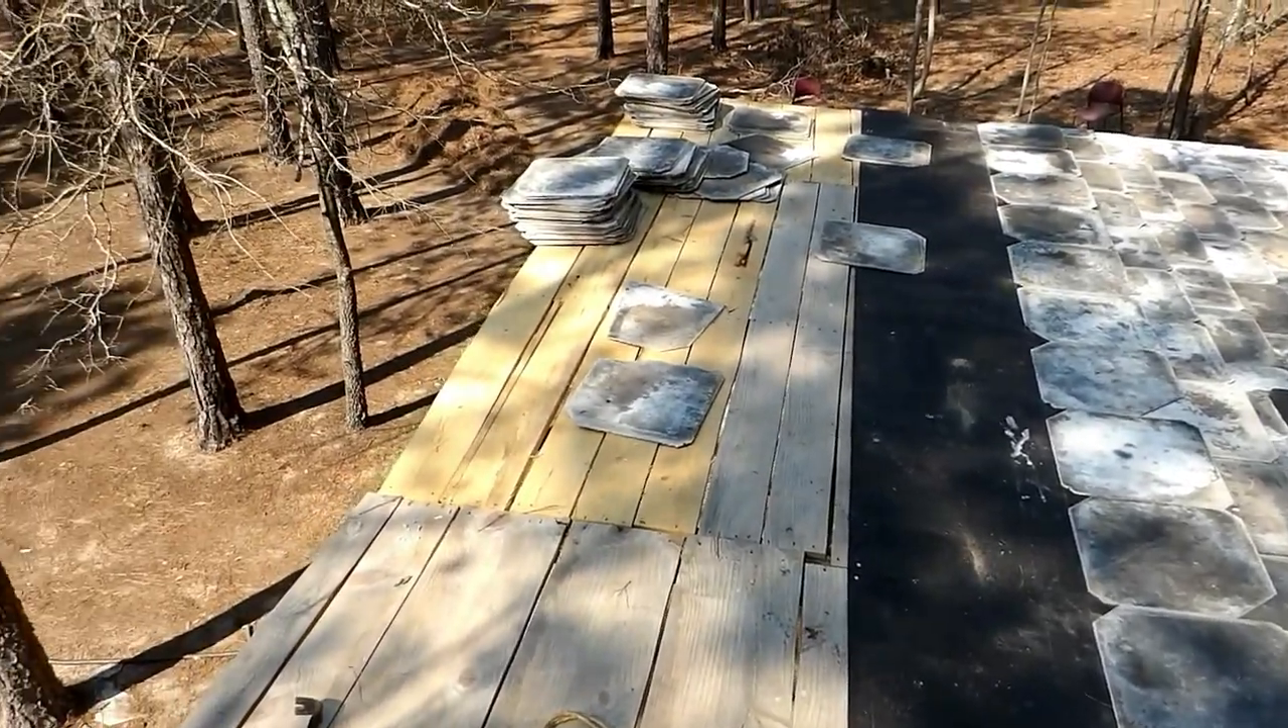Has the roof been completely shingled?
No.